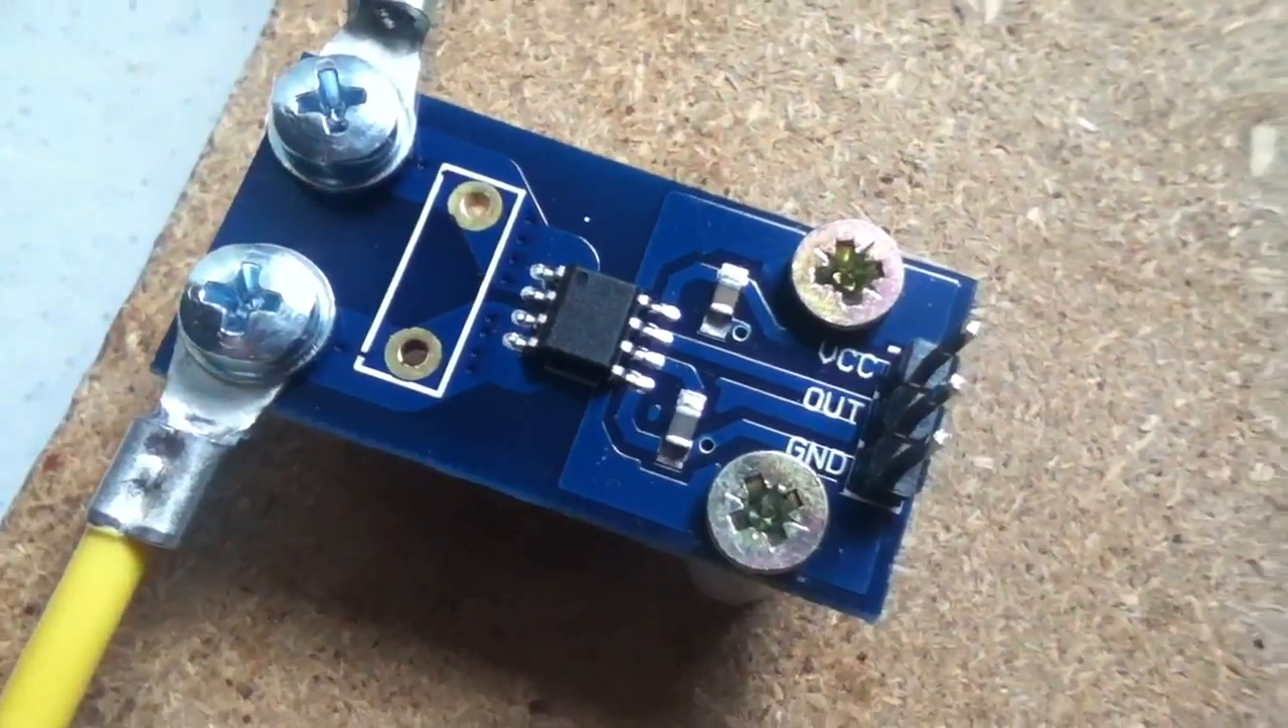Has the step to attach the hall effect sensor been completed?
Yes.